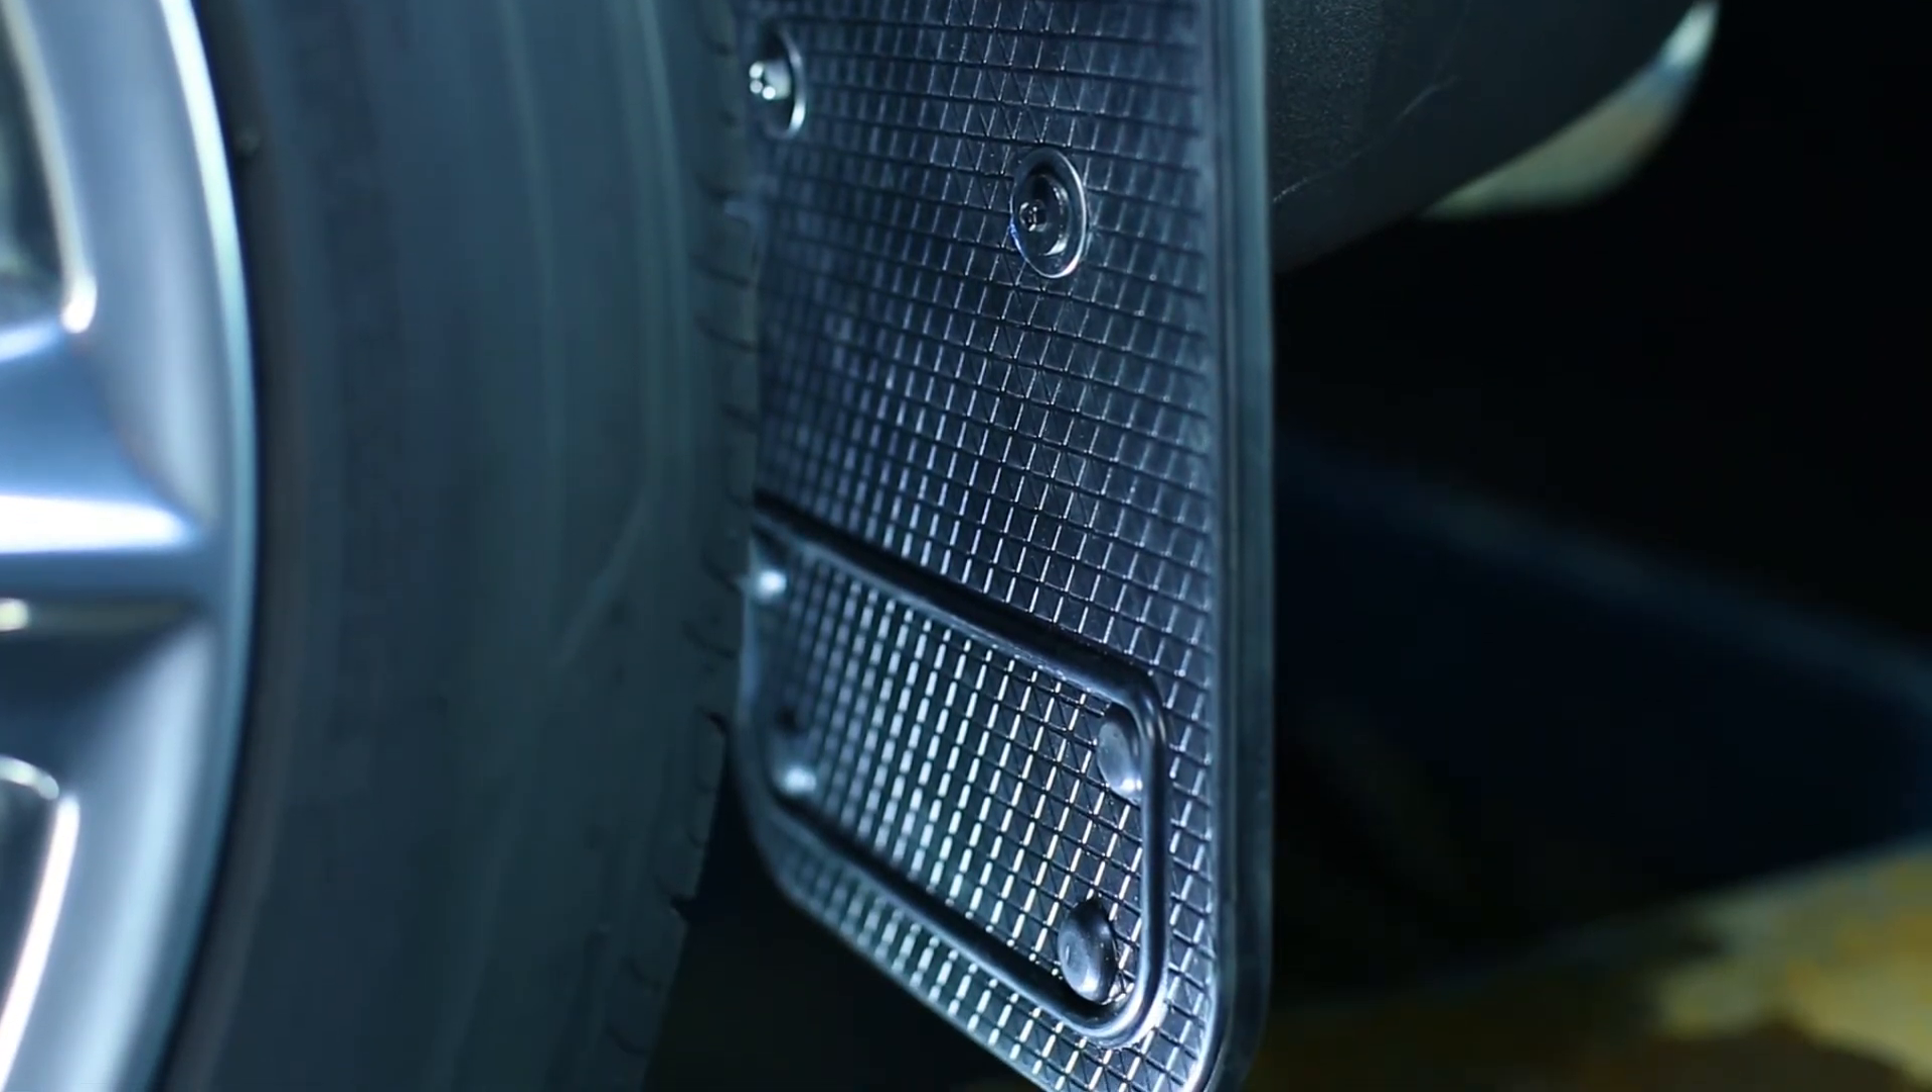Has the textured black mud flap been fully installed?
Yes.